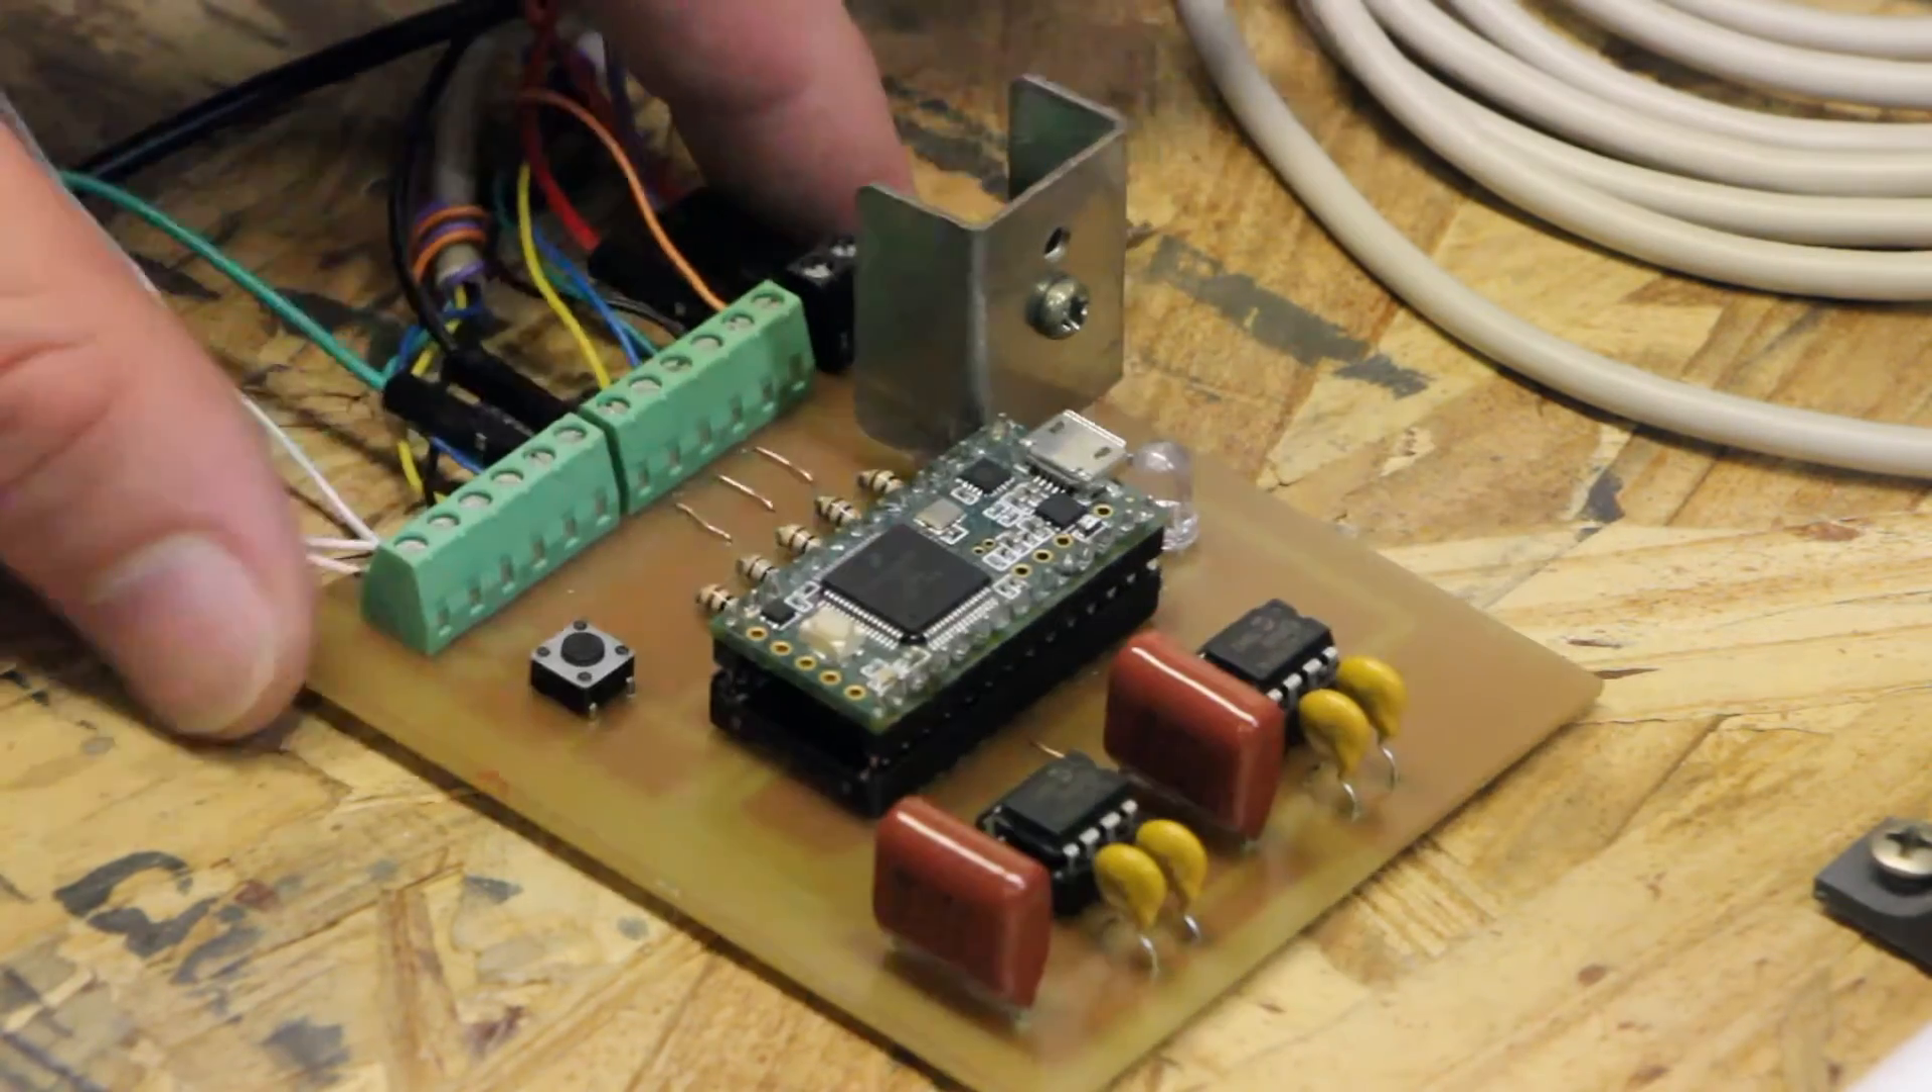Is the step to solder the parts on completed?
Yes.